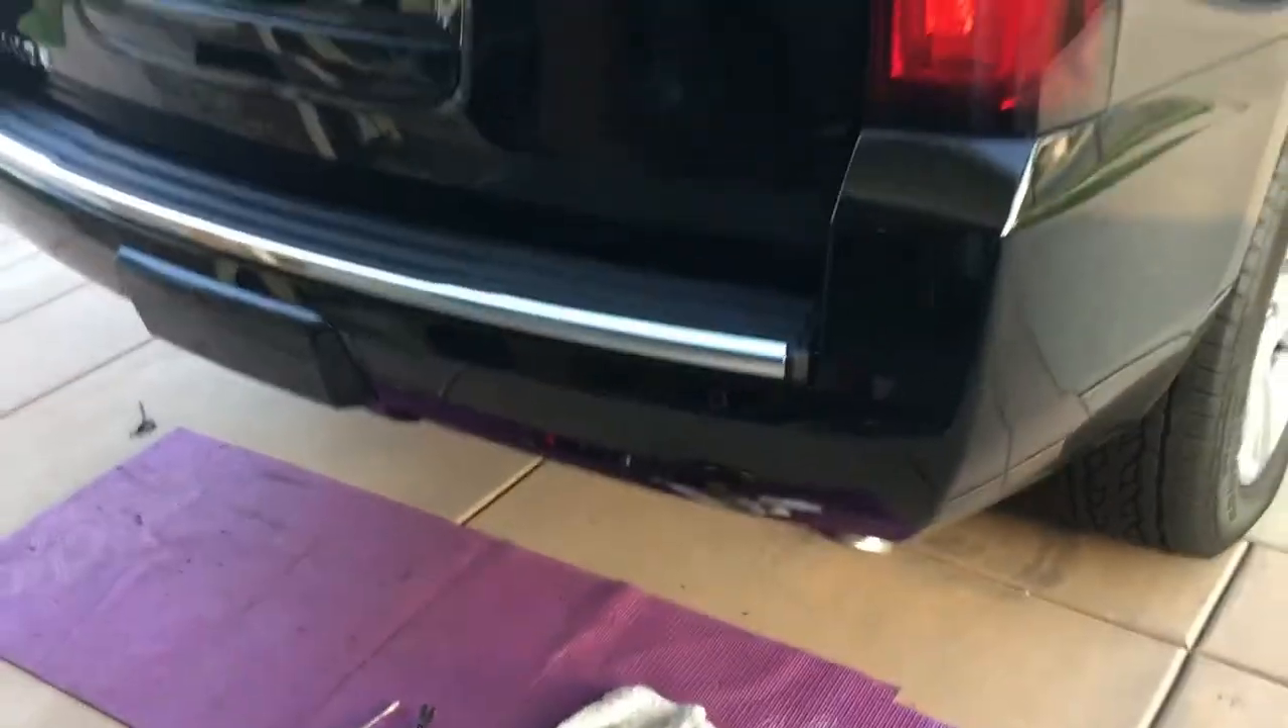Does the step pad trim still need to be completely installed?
No.